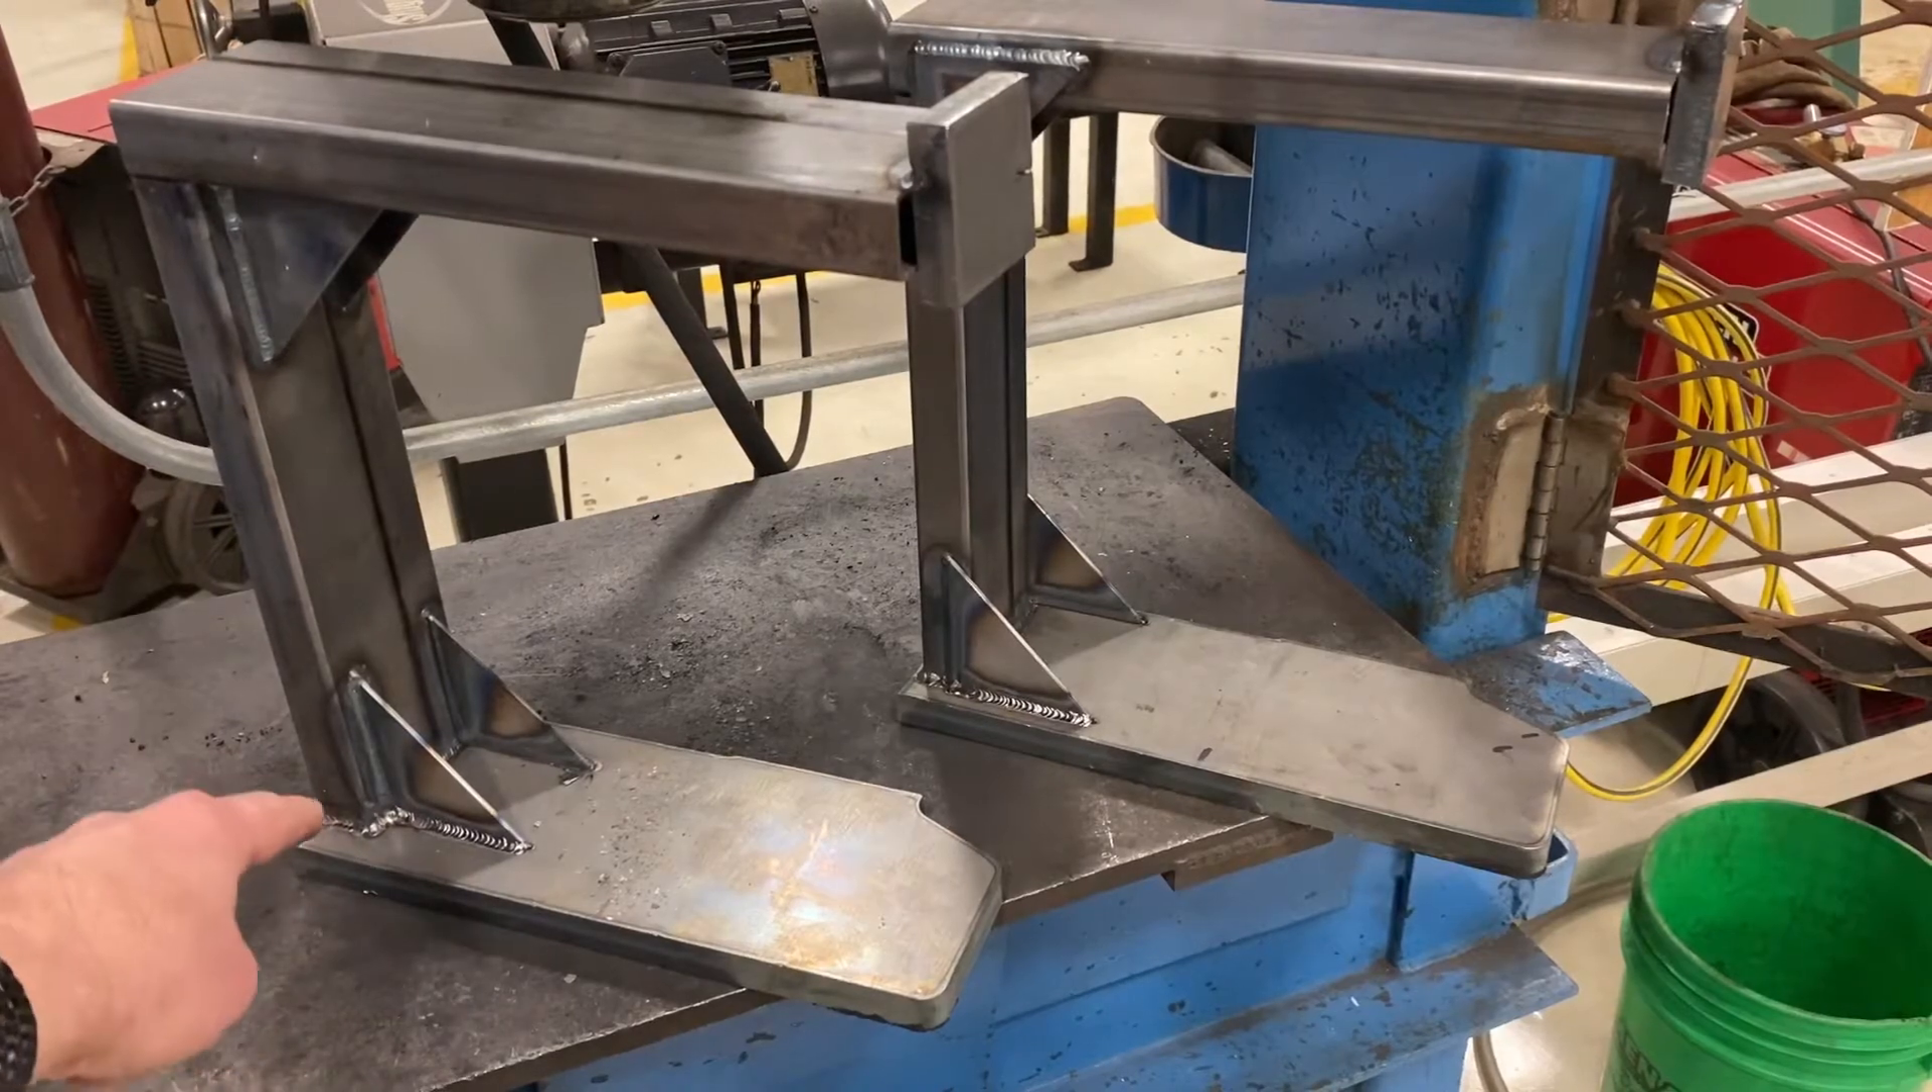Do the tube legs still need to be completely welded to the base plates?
No.